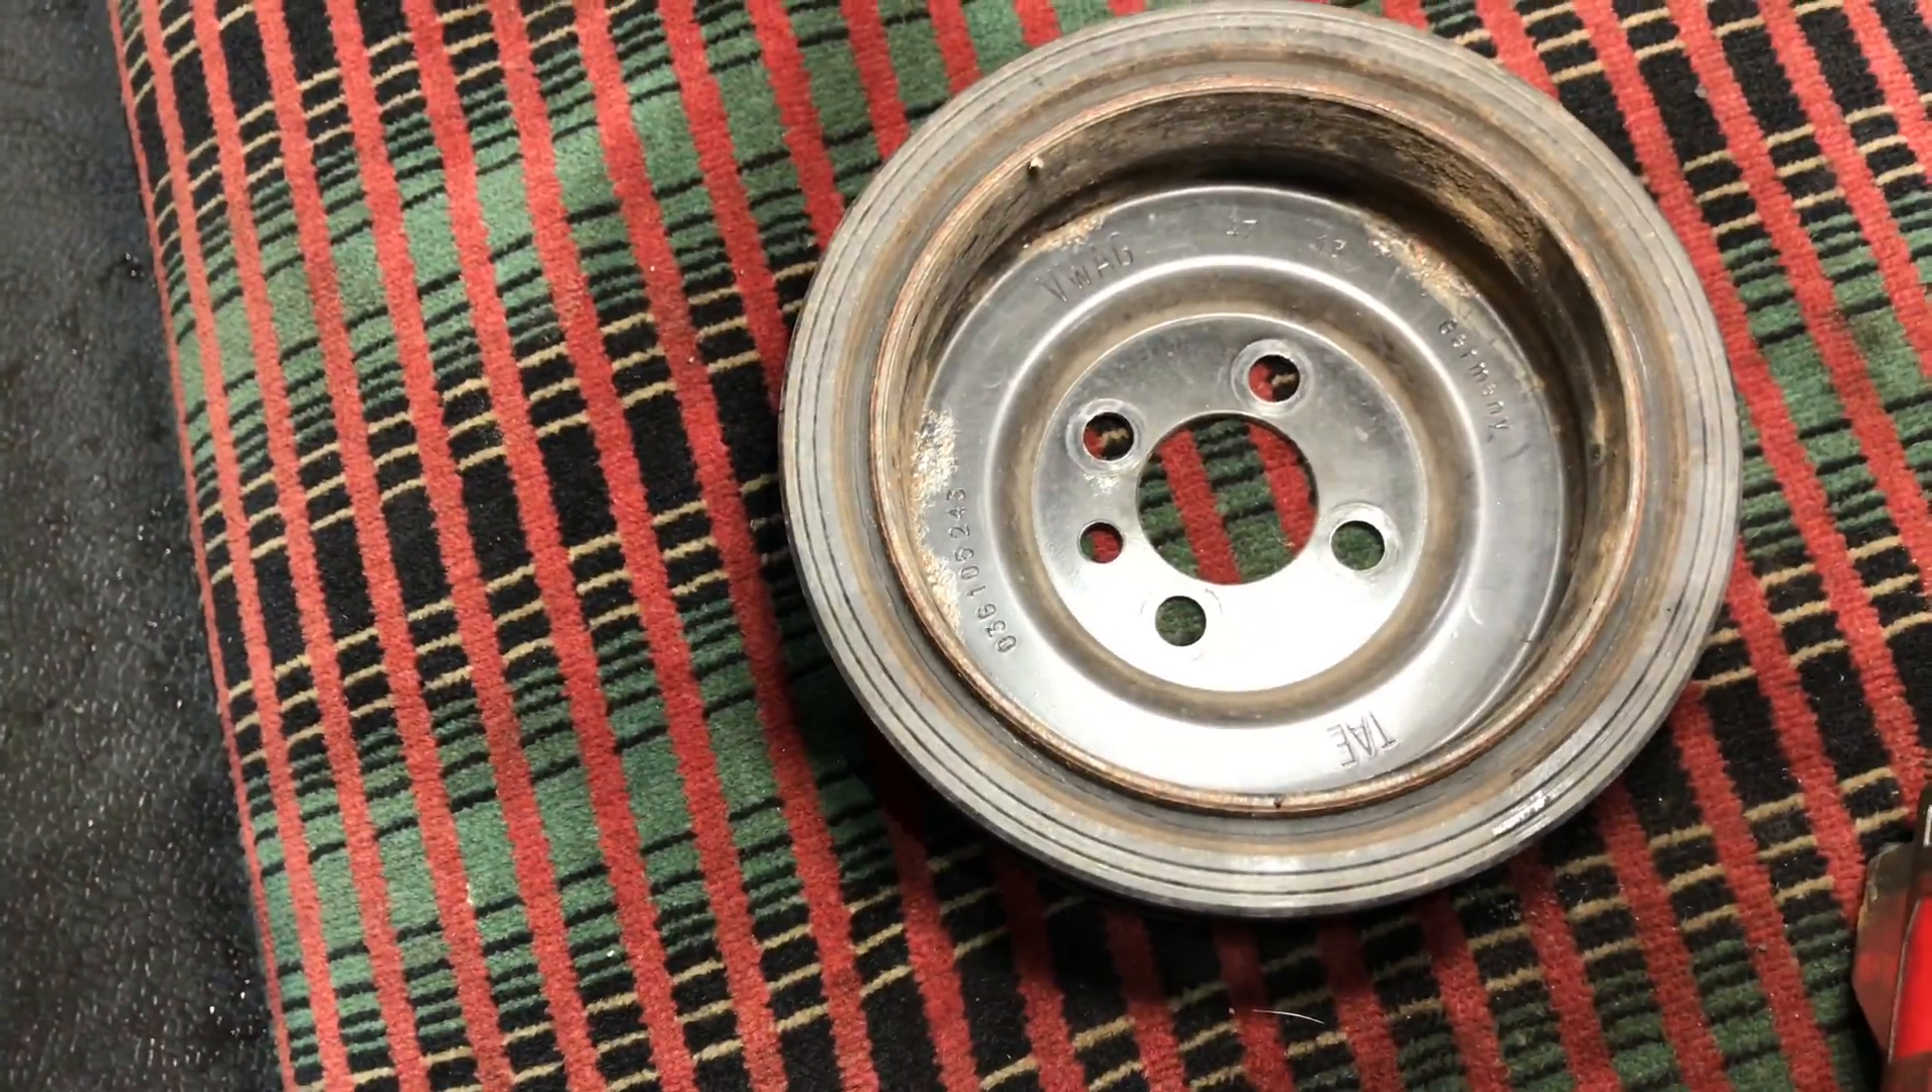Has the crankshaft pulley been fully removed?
Yes.